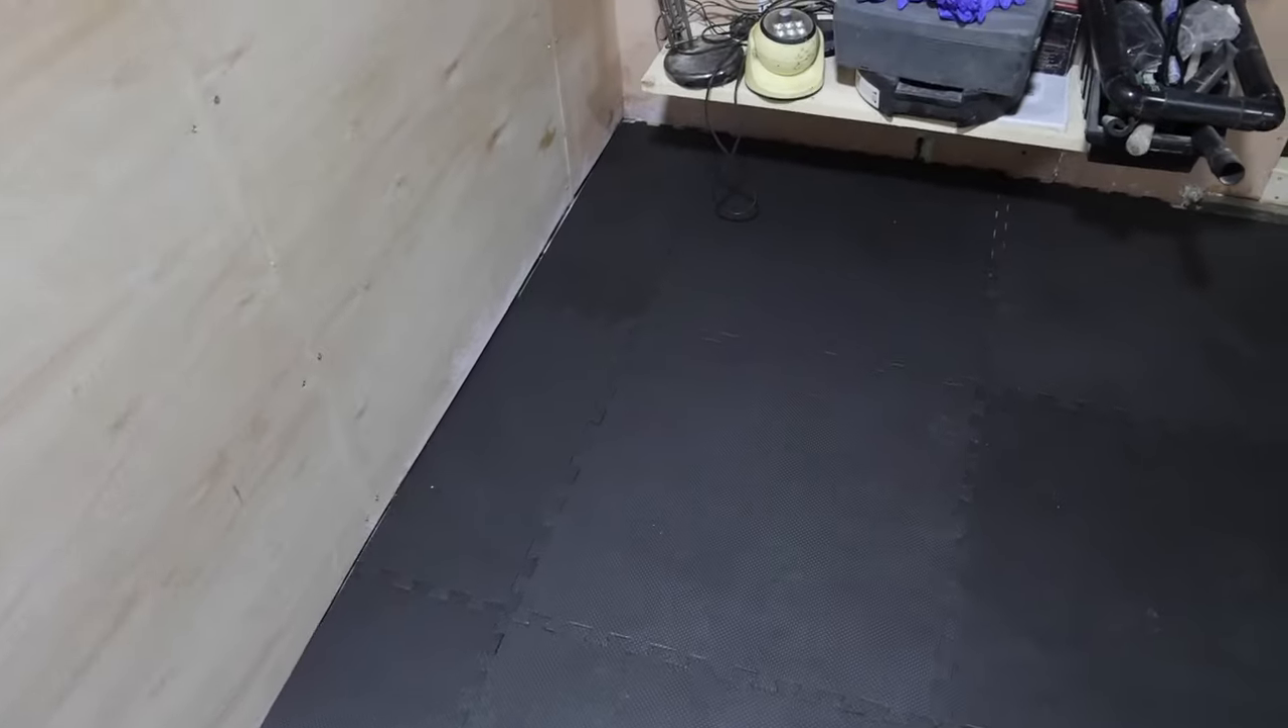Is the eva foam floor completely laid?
Yes.